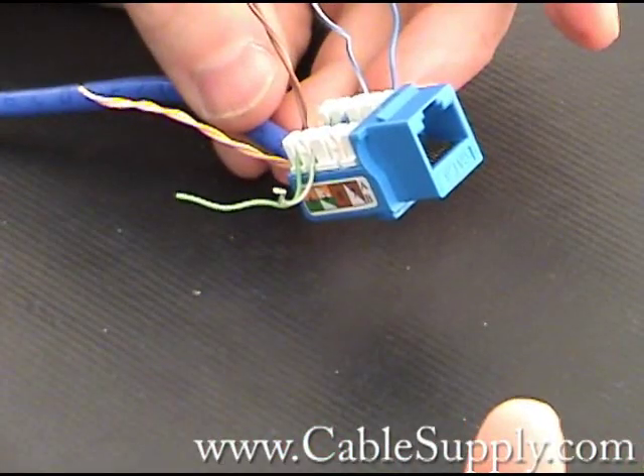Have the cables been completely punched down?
No.